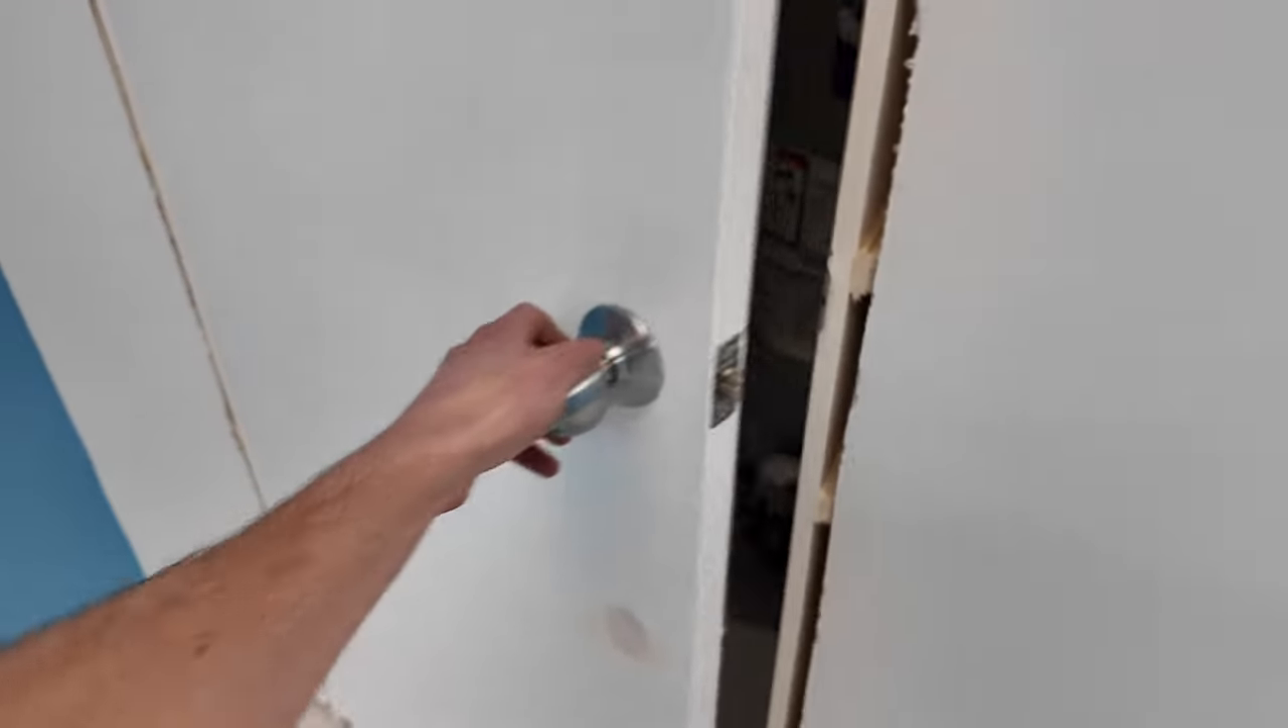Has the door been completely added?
Yes.